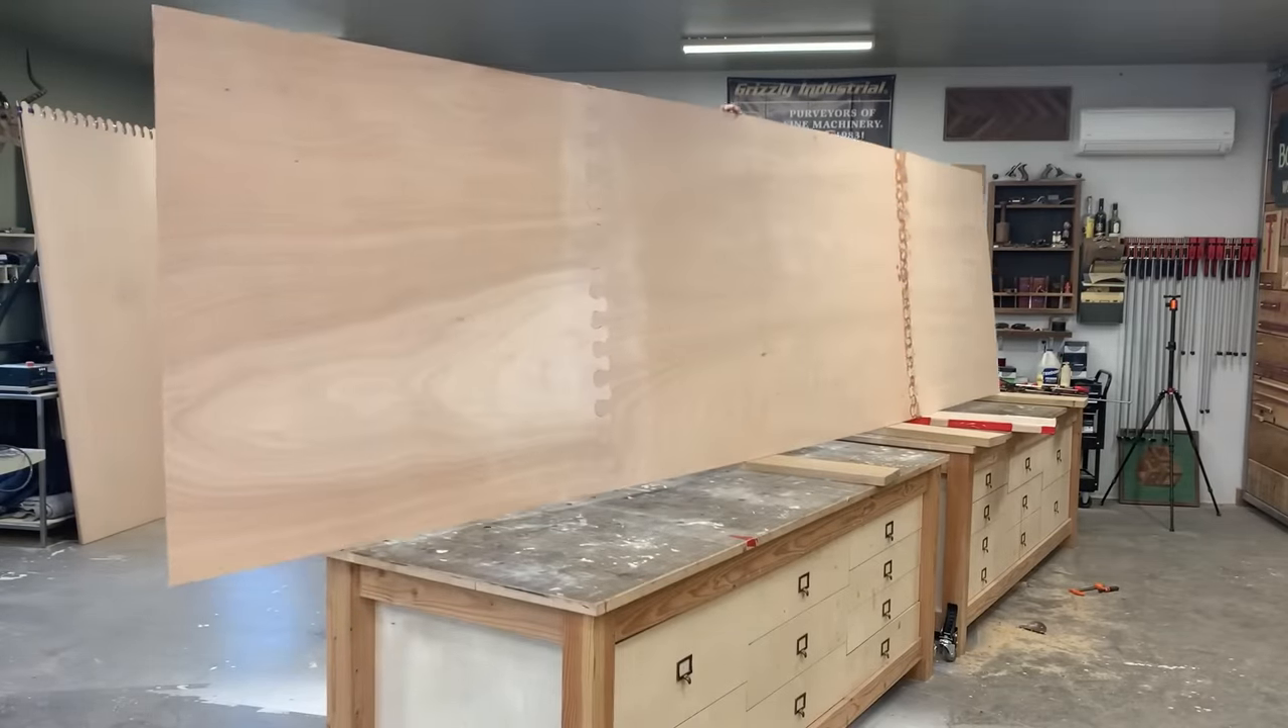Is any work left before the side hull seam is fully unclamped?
No.